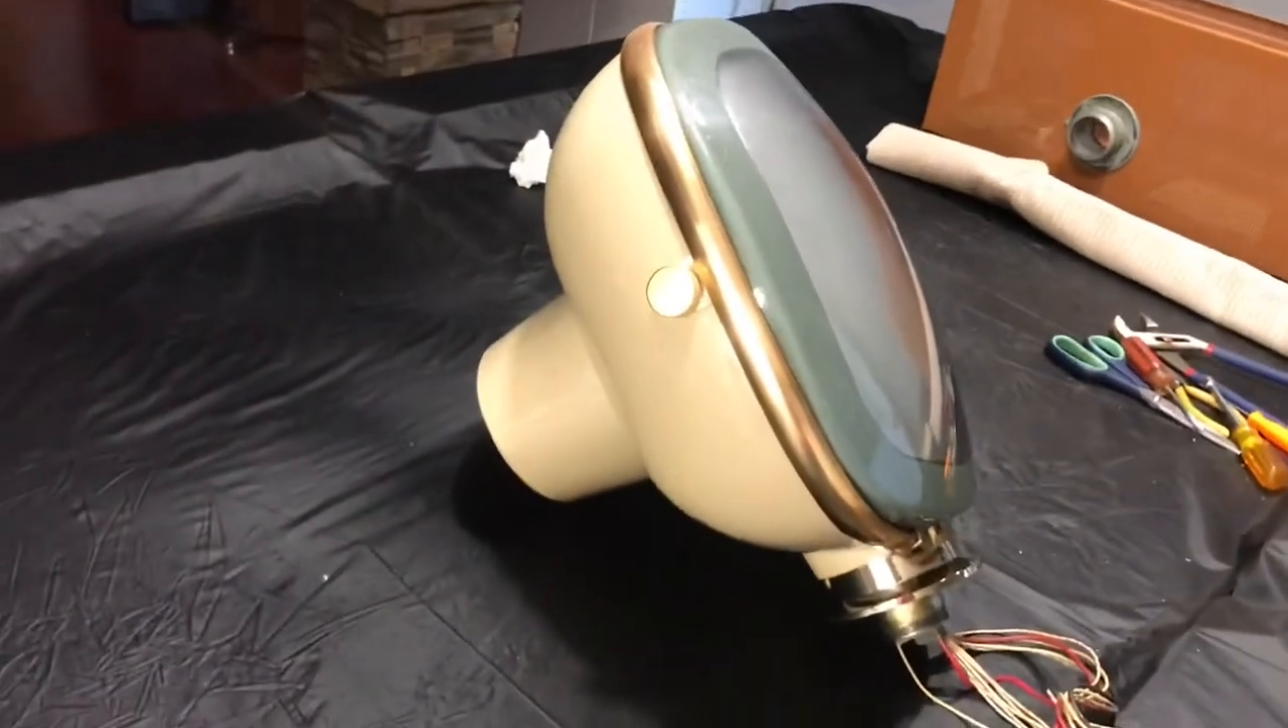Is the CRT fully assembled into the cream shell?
Yes.